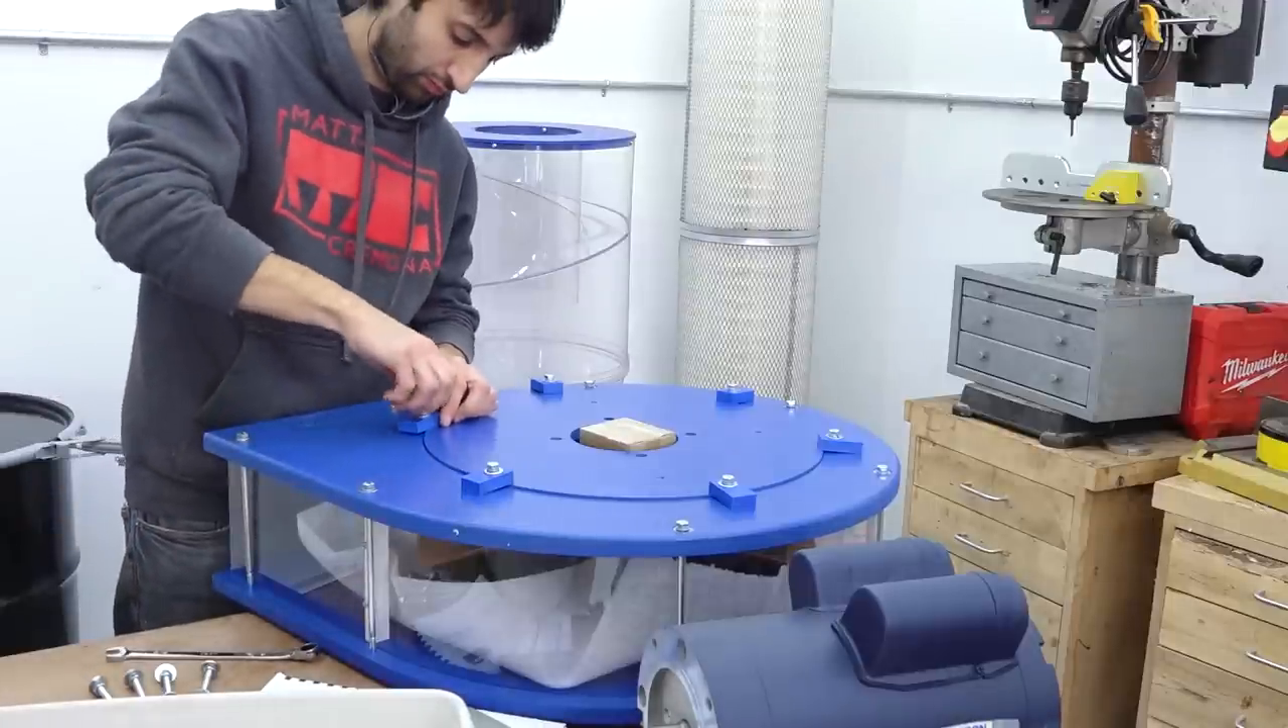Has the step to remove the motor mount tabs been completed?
No.